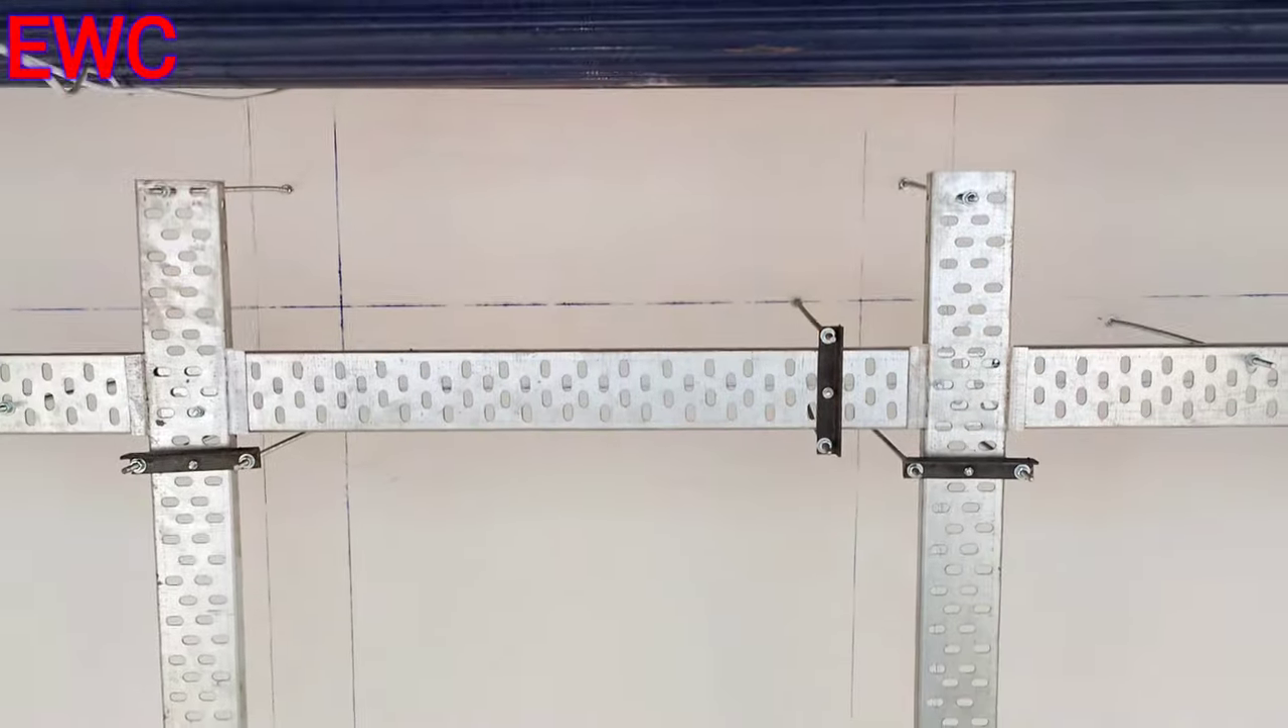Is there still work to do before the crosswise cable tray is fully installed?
No.